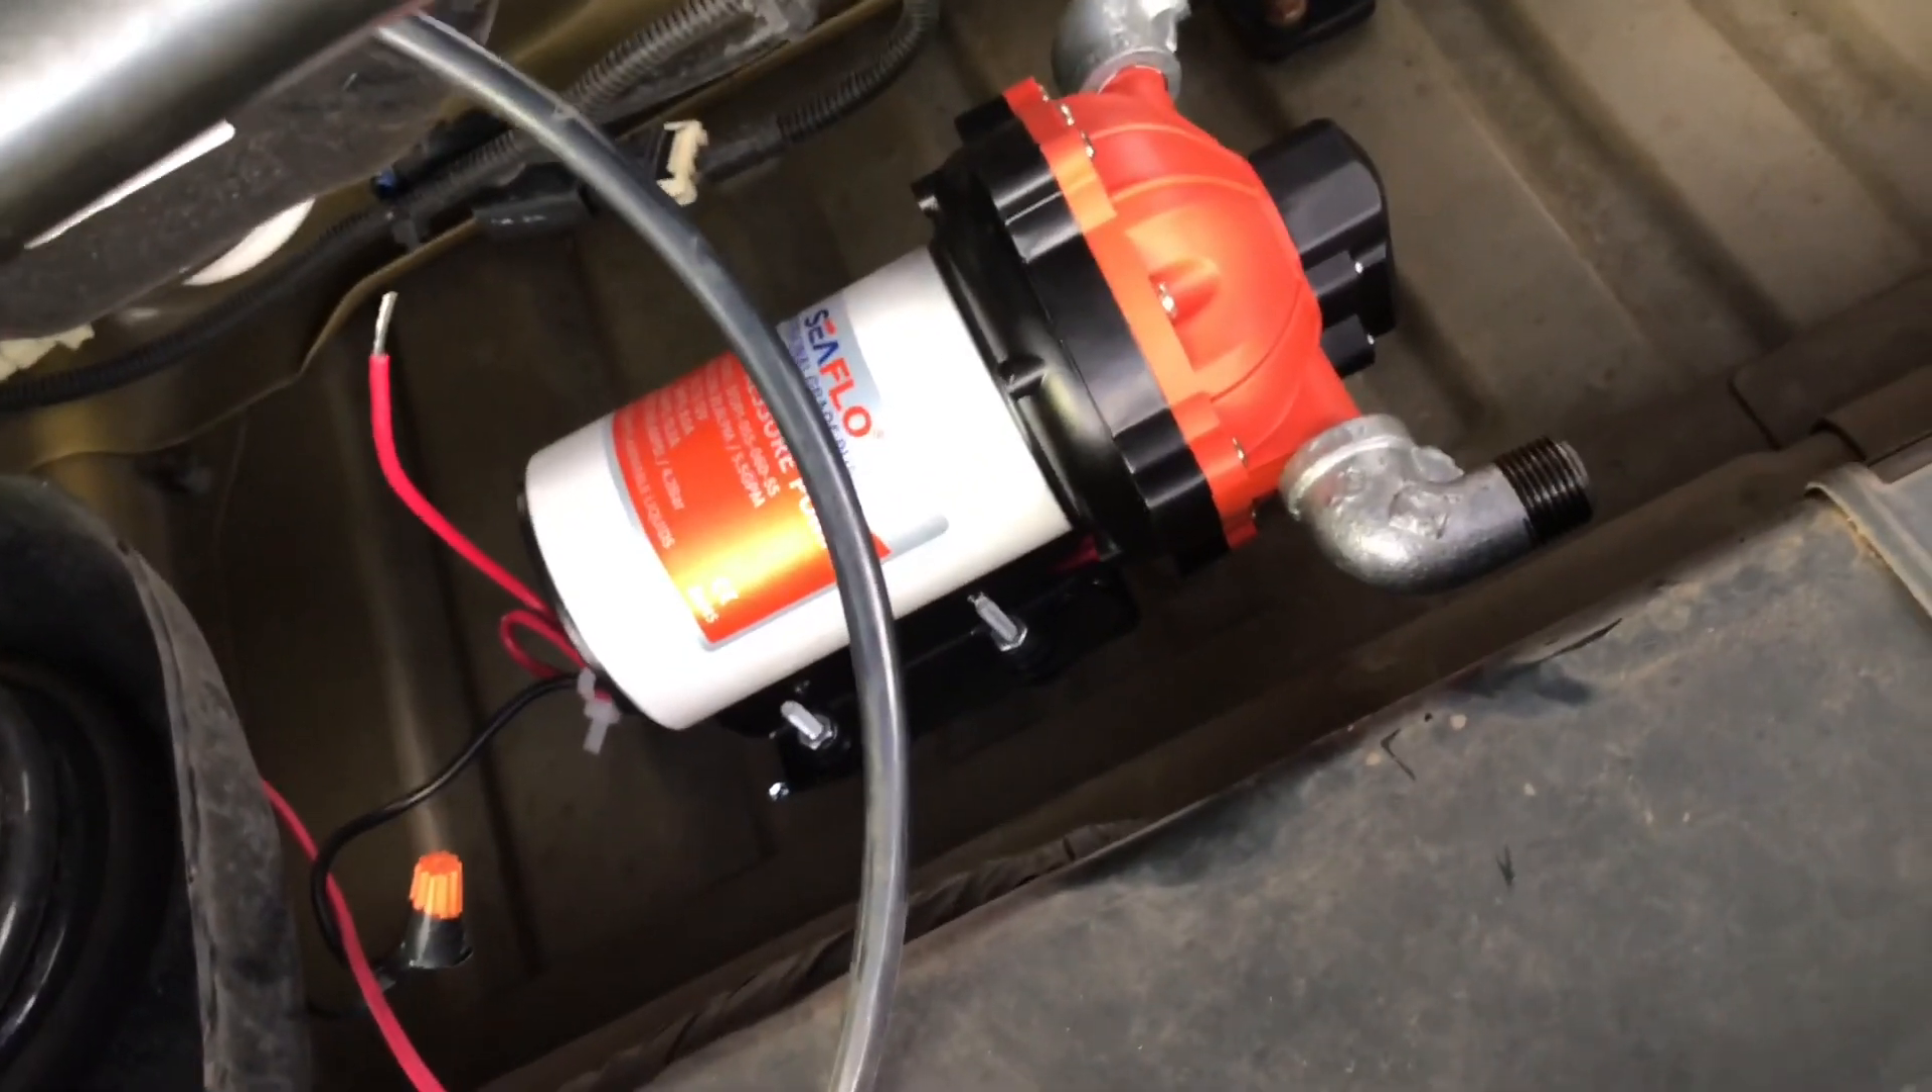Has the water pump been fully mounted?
Yes.